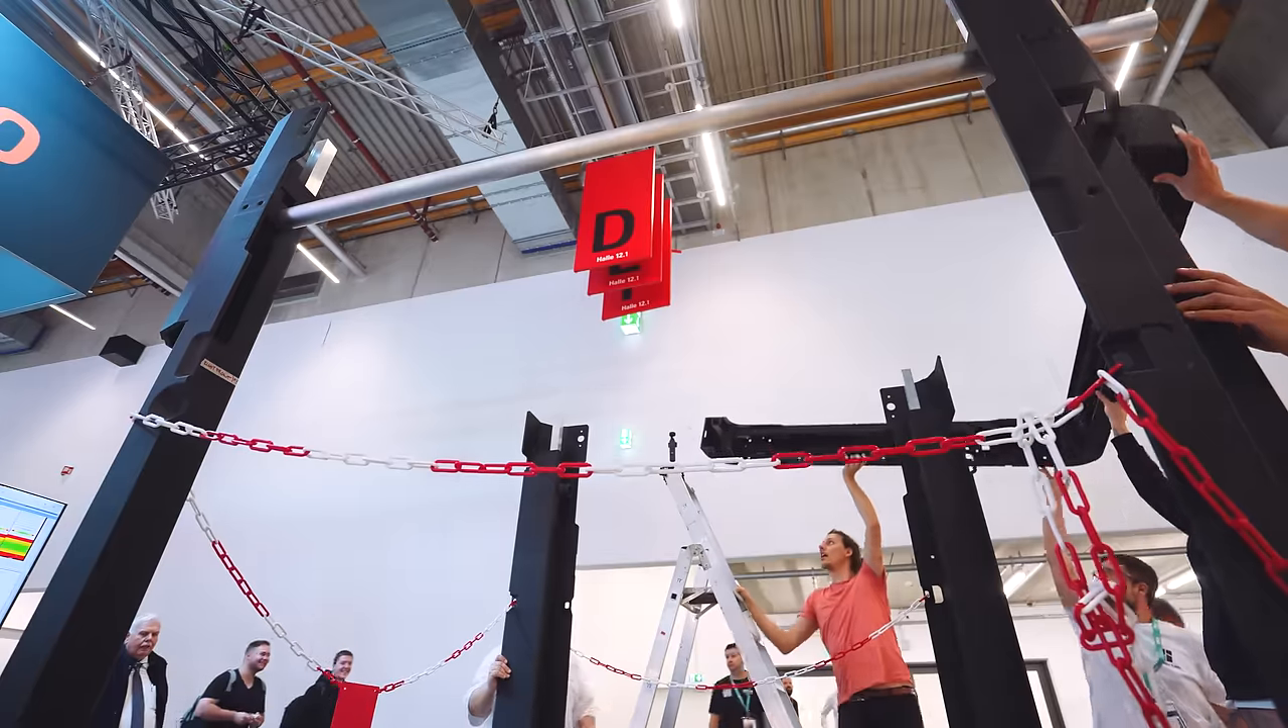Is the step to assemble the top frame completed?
No.